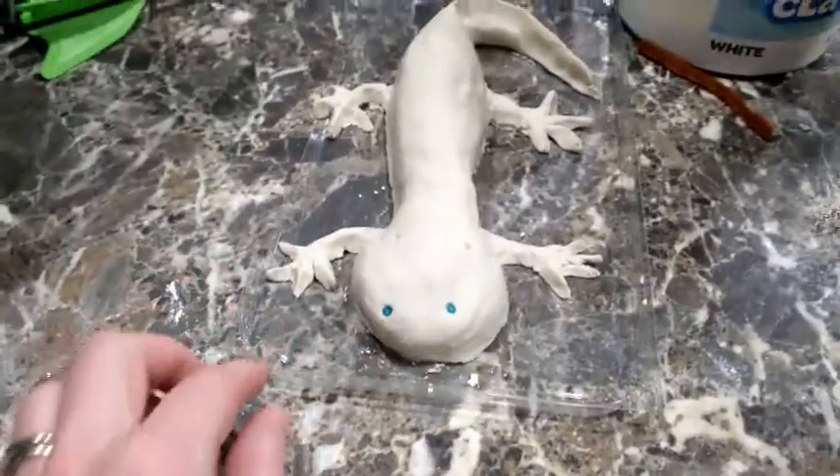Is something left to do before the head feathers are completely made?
Yes.